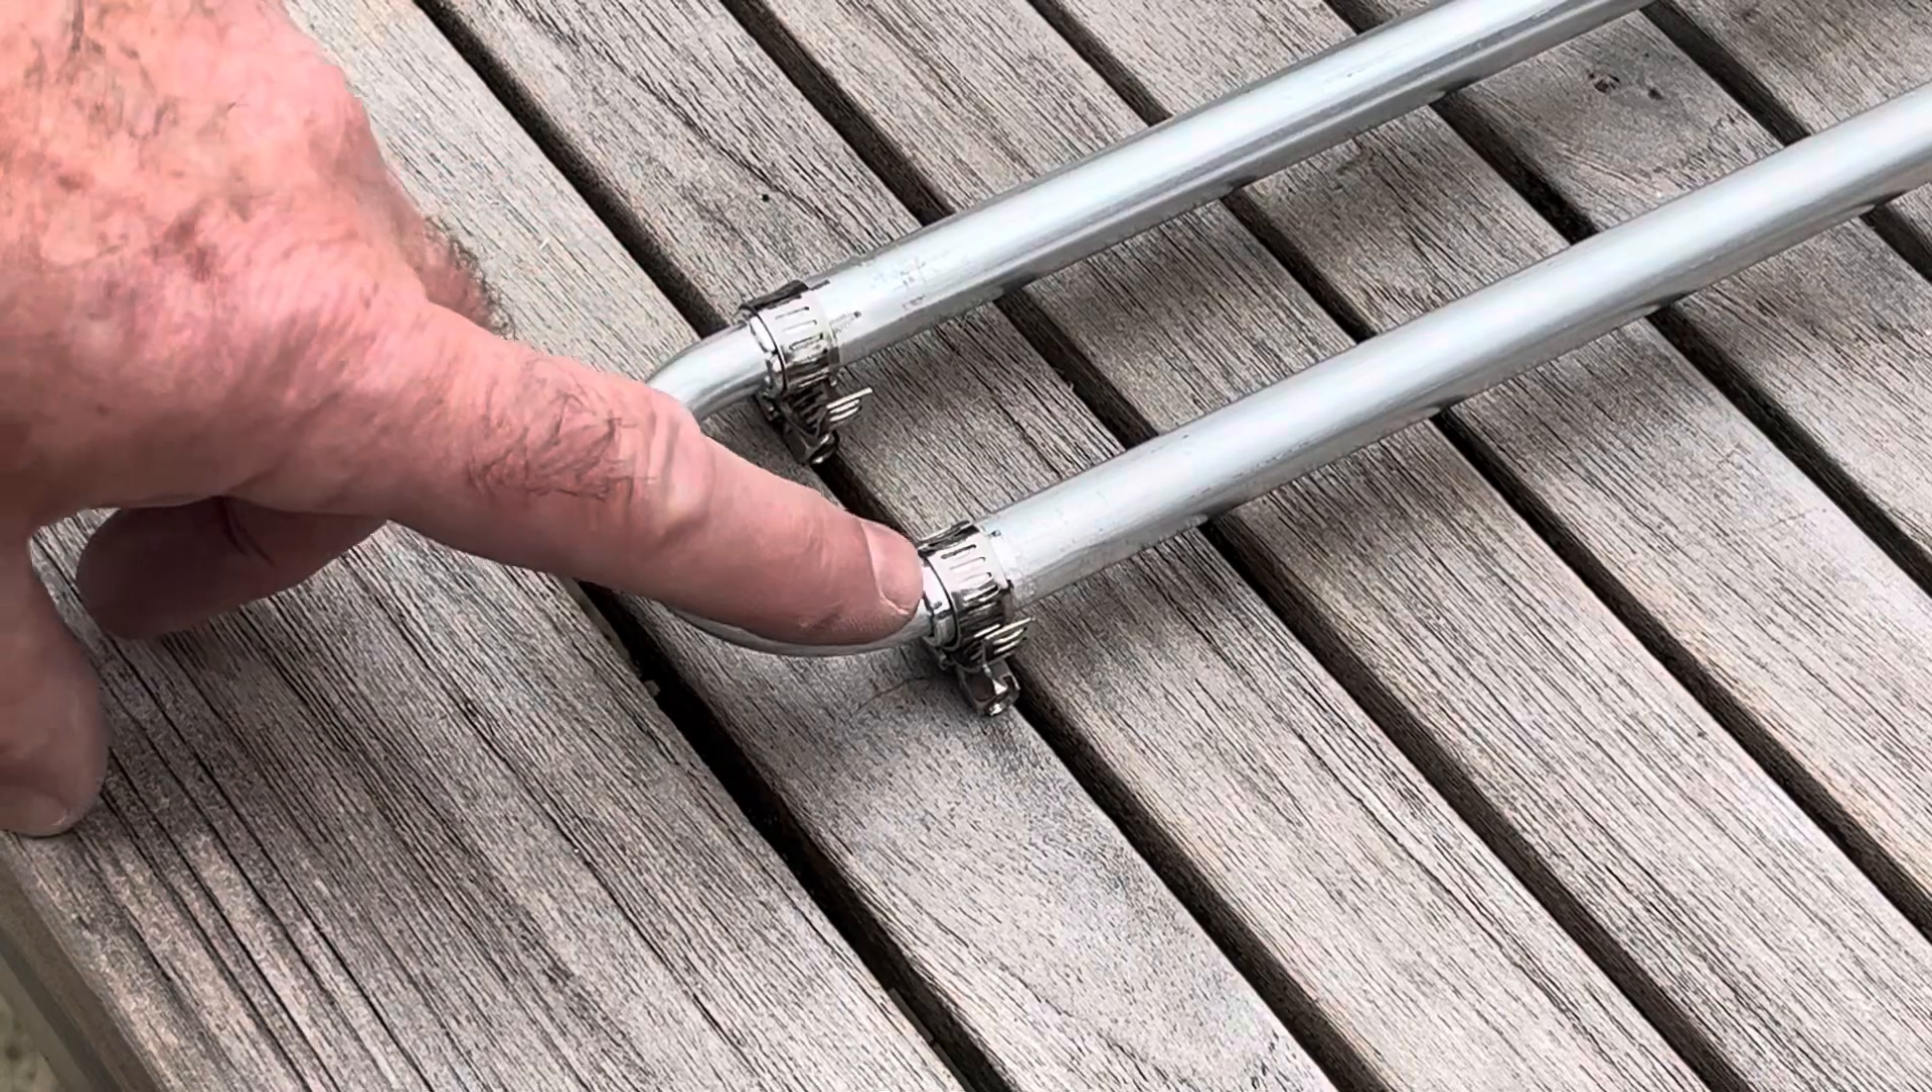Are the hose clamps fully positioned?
Yes.